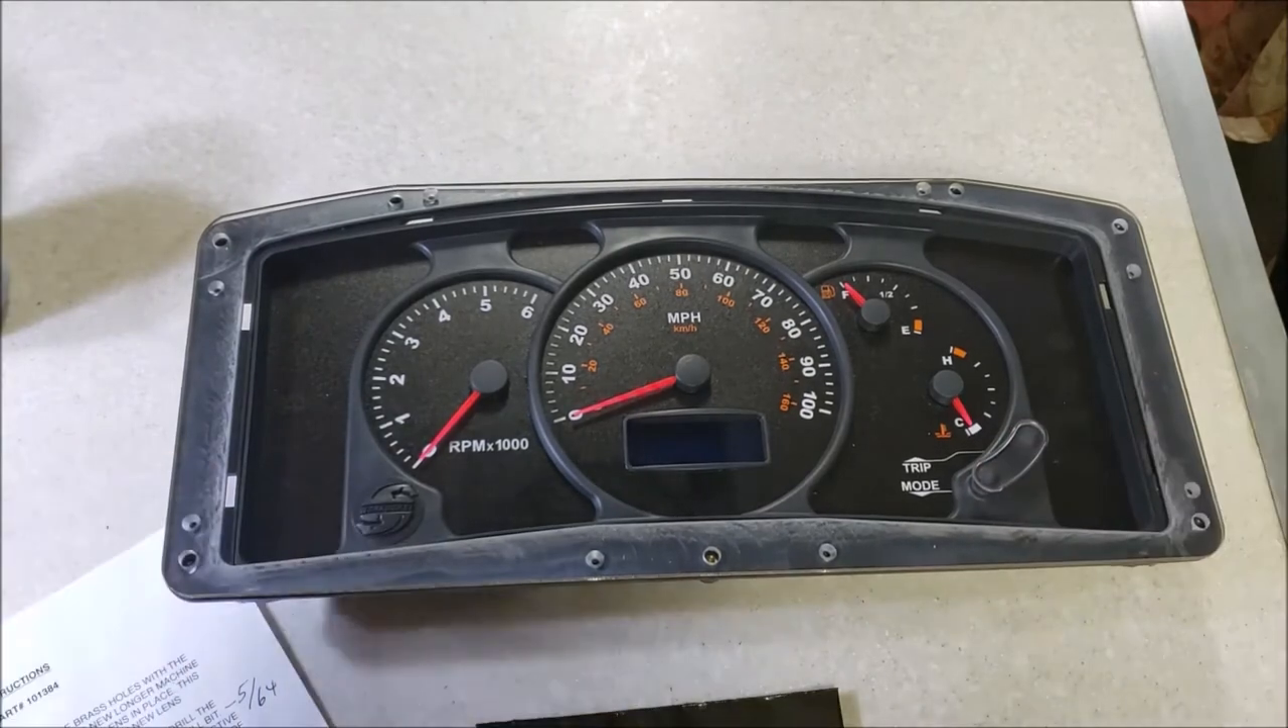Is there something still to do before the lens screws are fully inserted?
Yes.